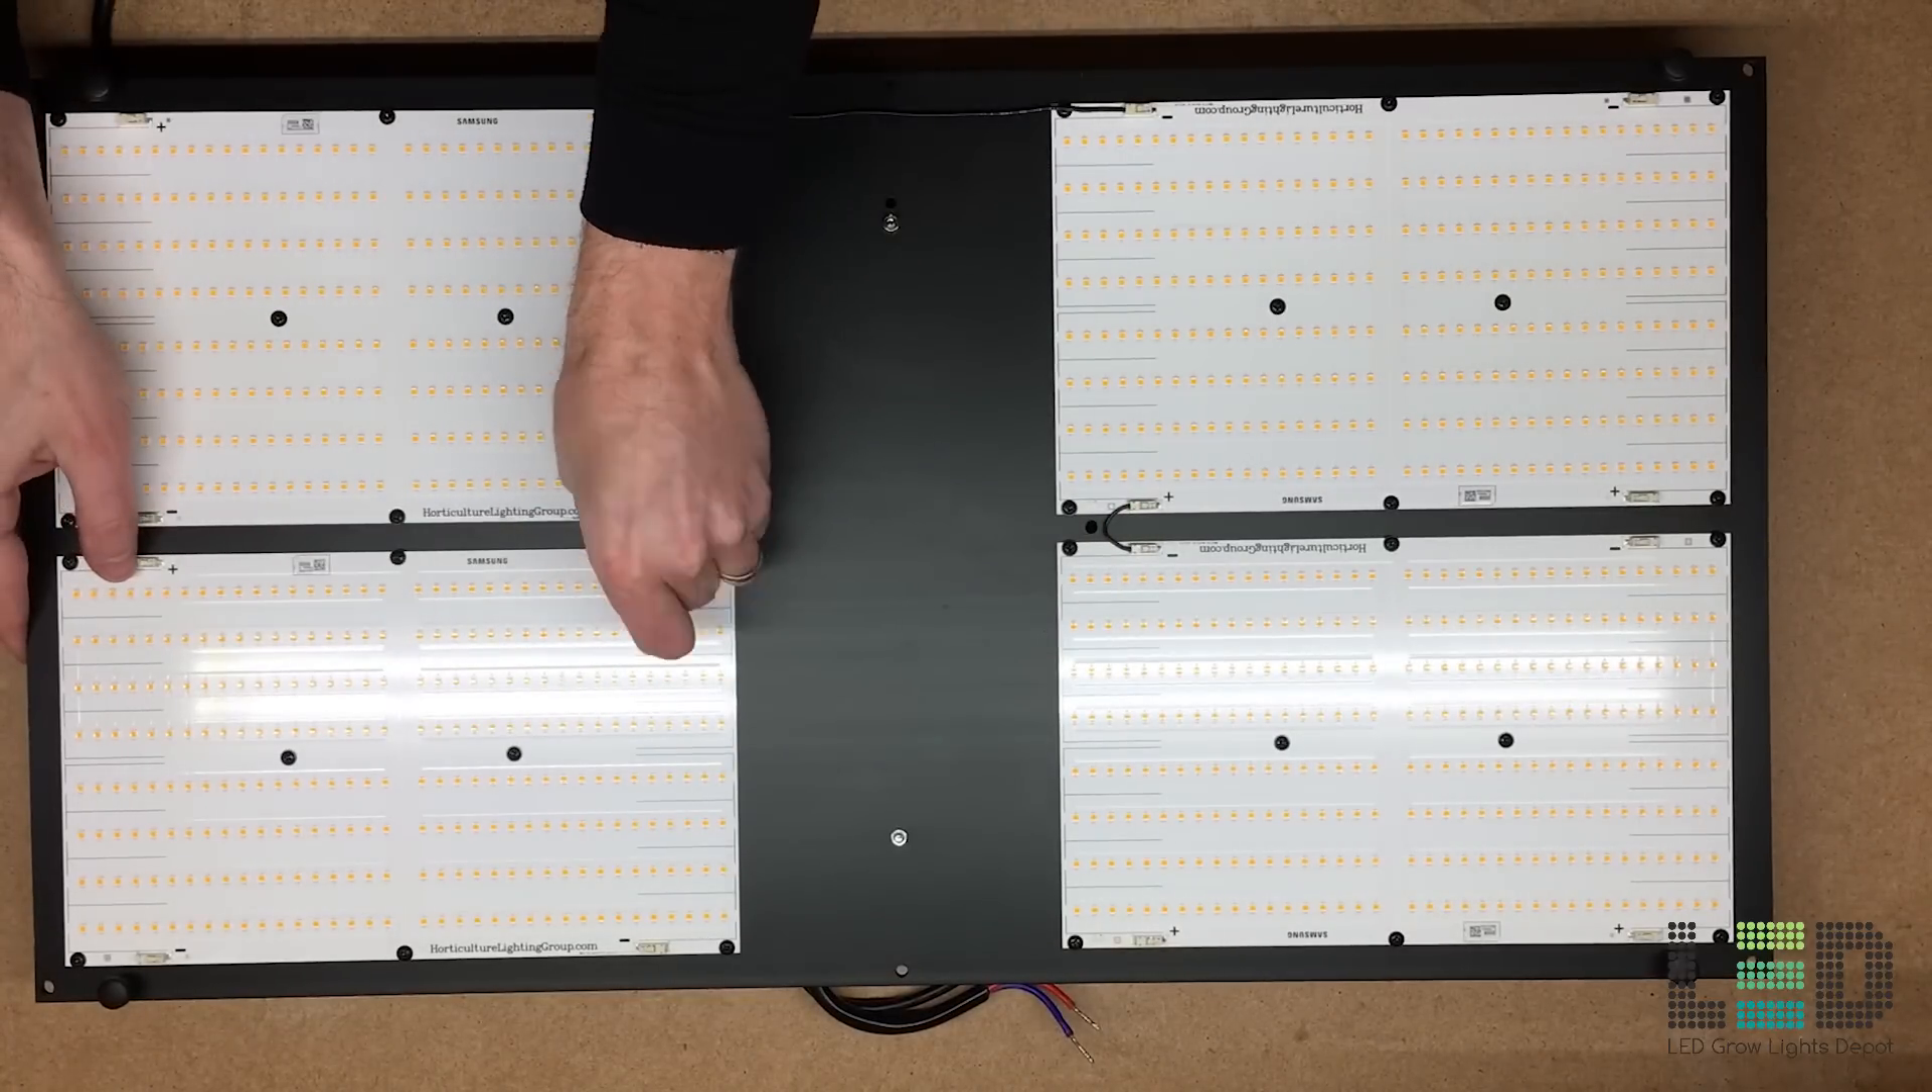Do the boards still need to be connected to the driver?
Yes.